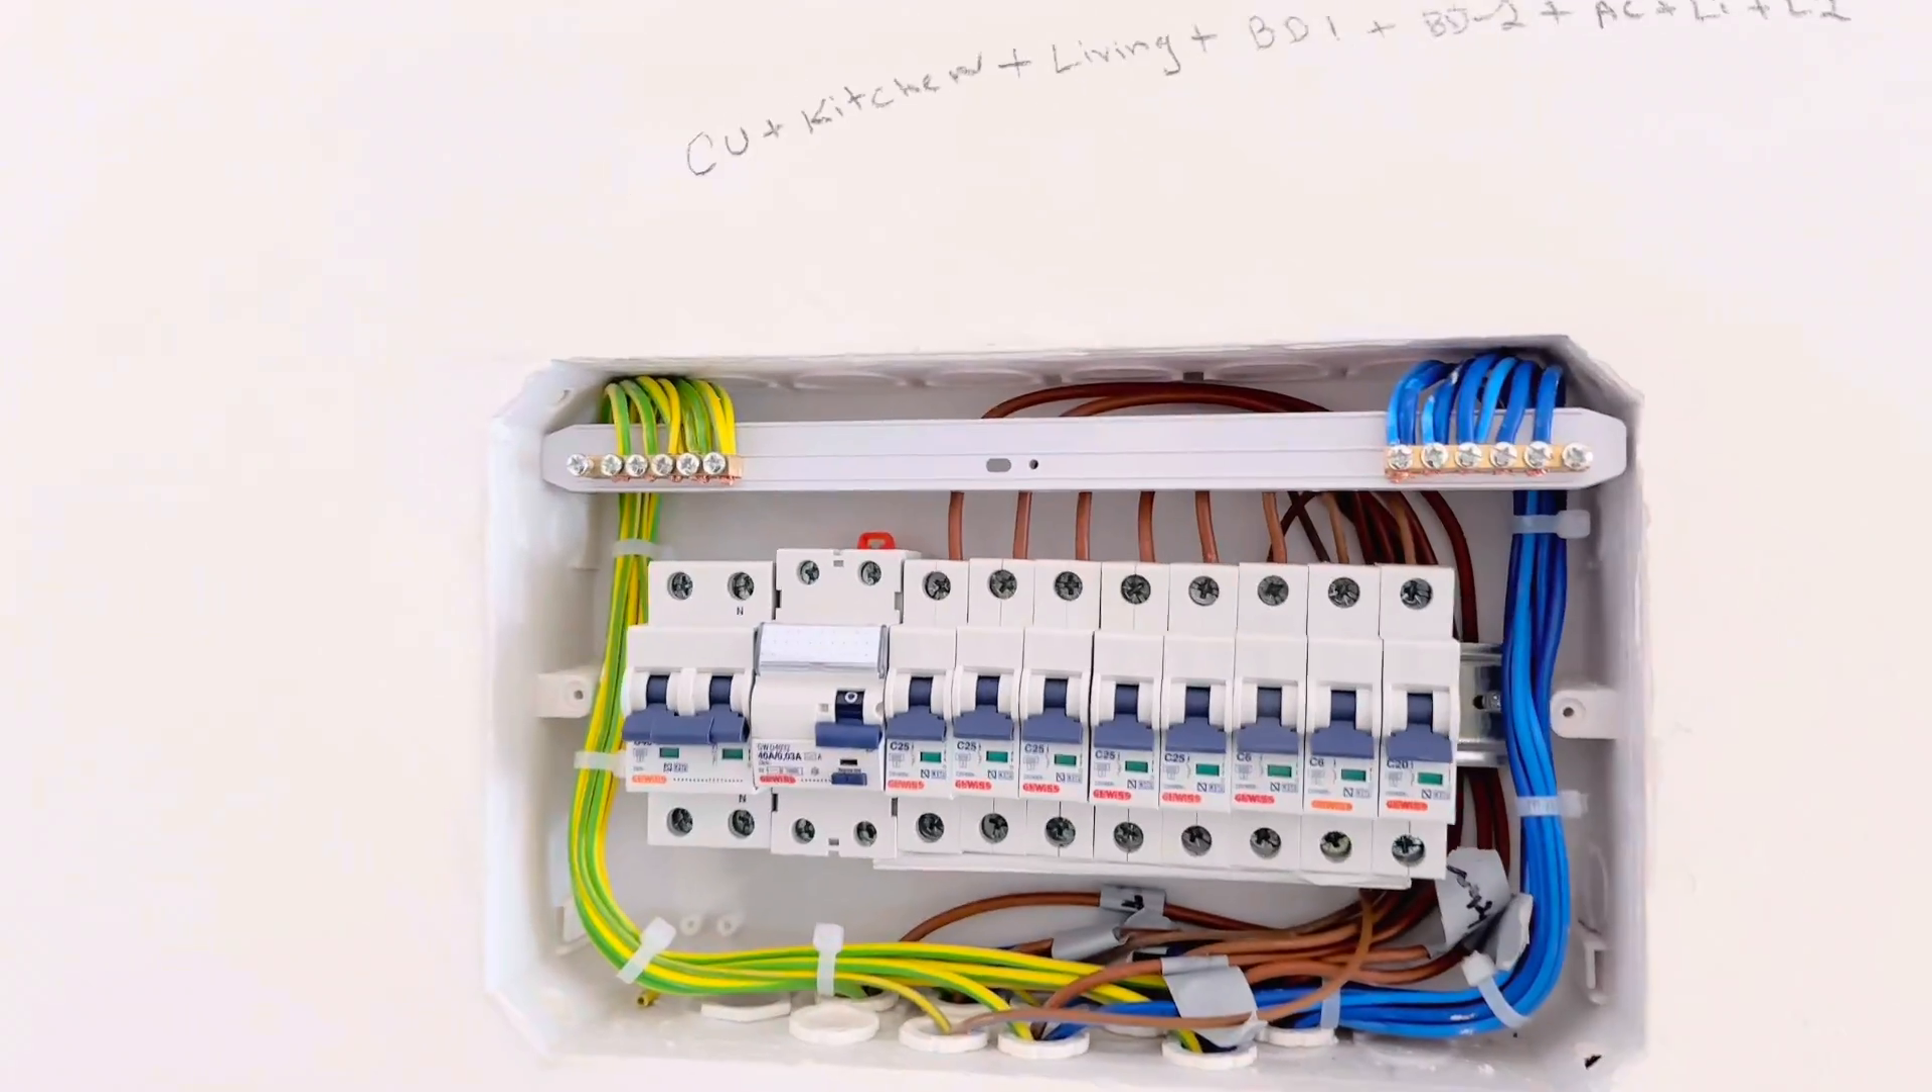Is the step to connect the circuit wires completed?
Yes.